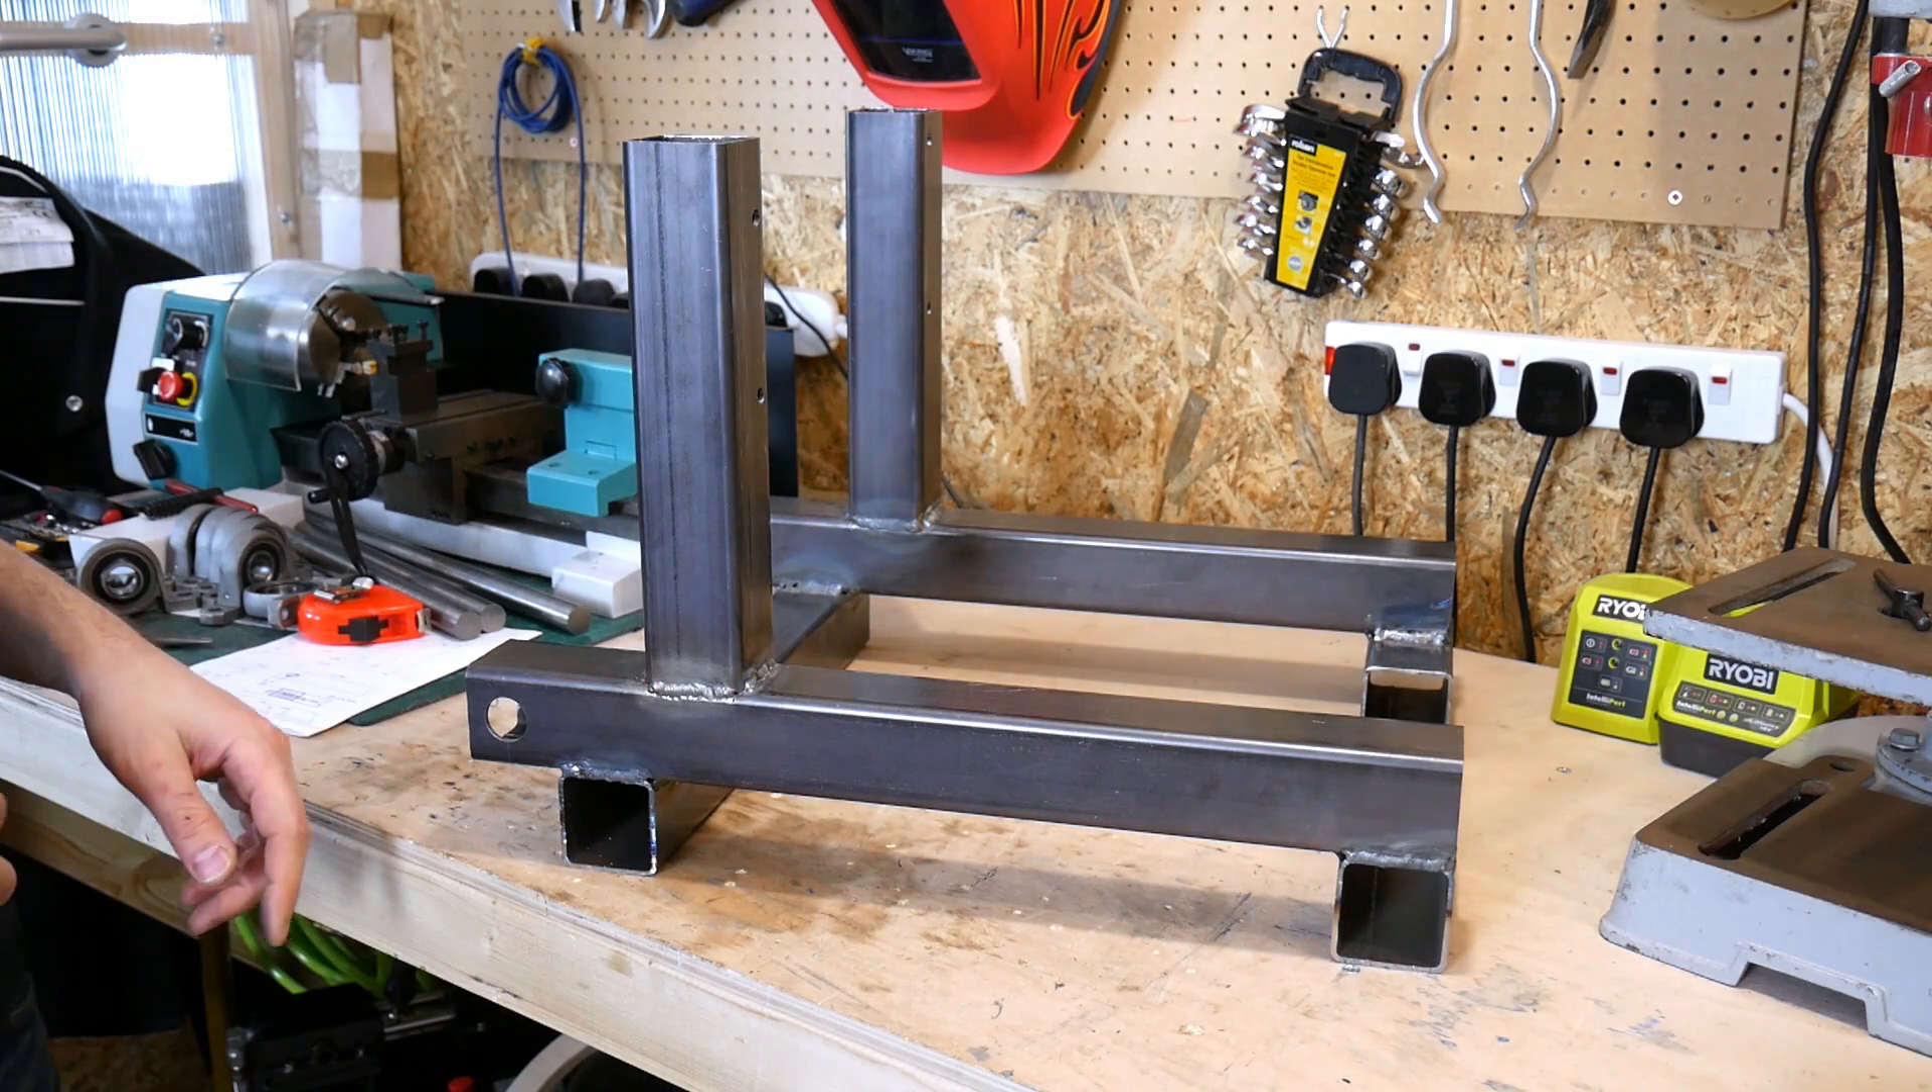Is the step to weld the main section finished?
Yes.